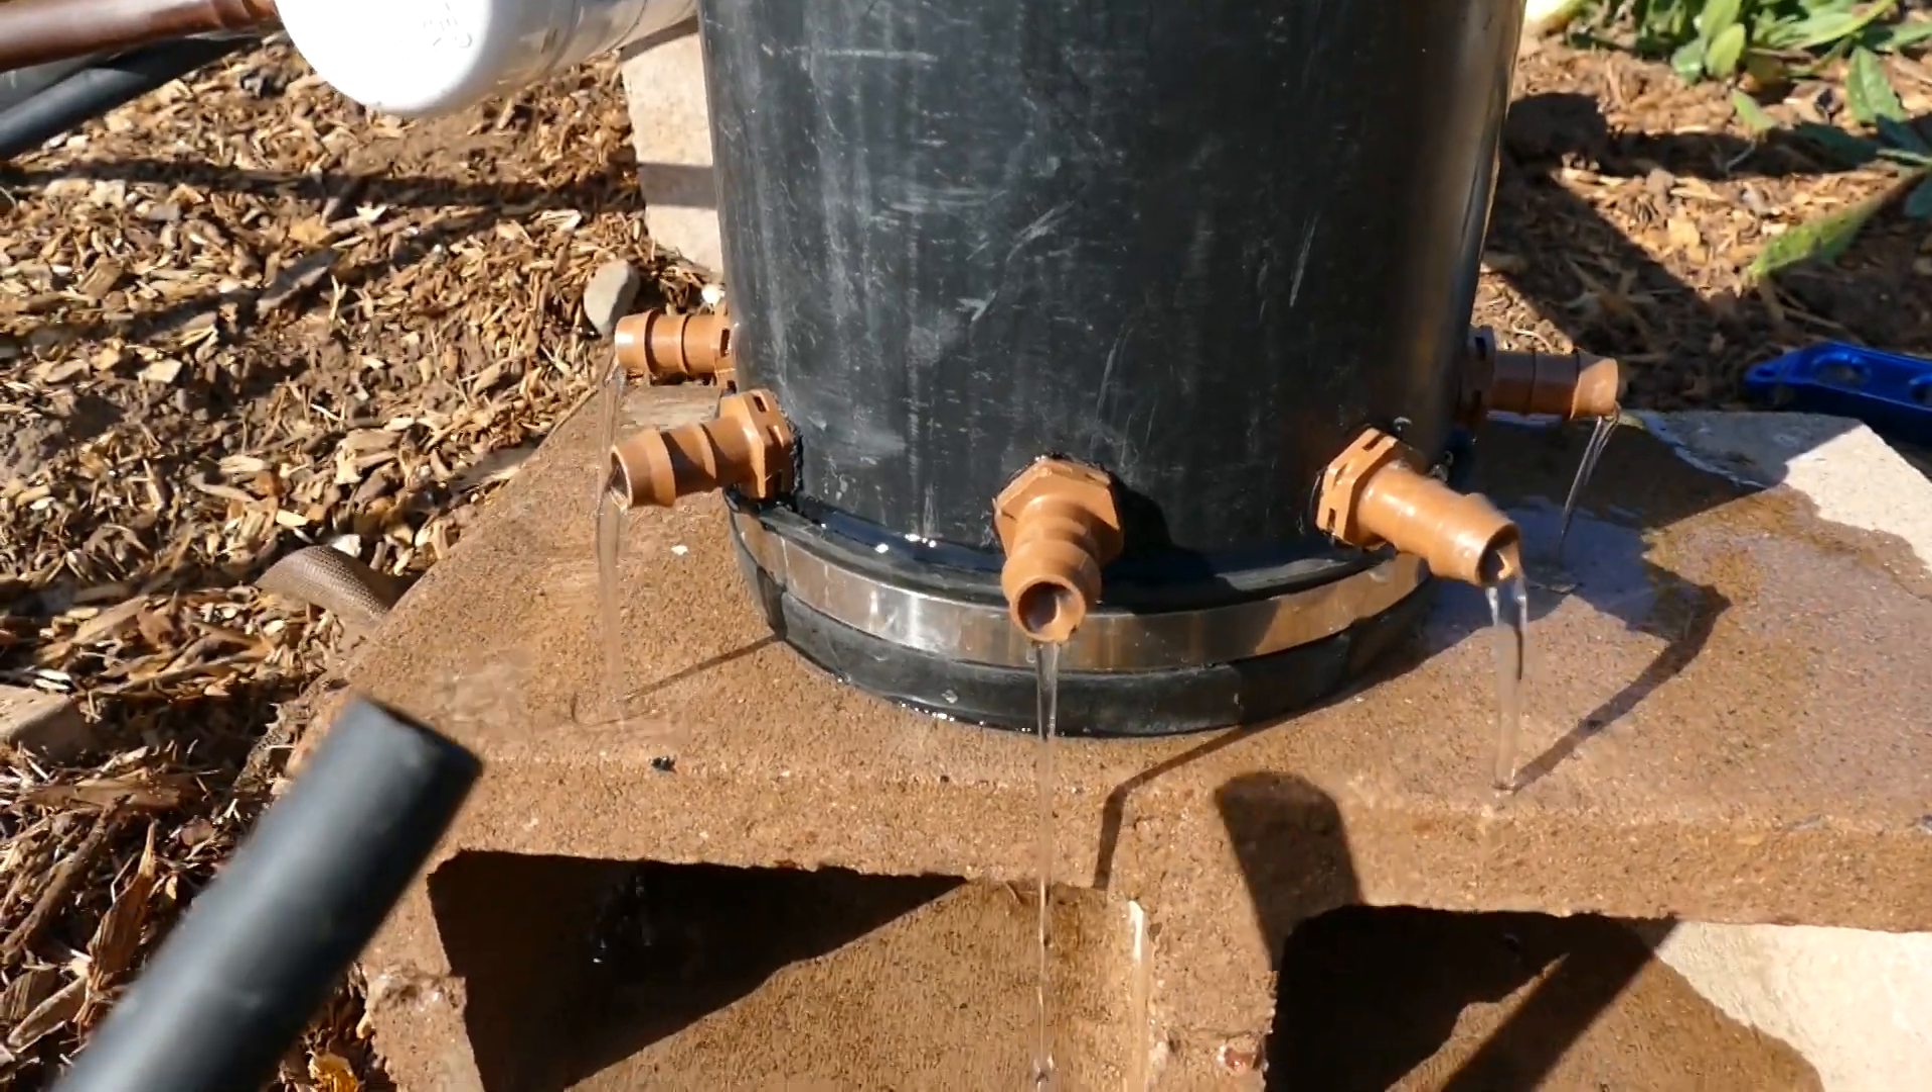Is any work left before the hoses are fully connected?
Yes.